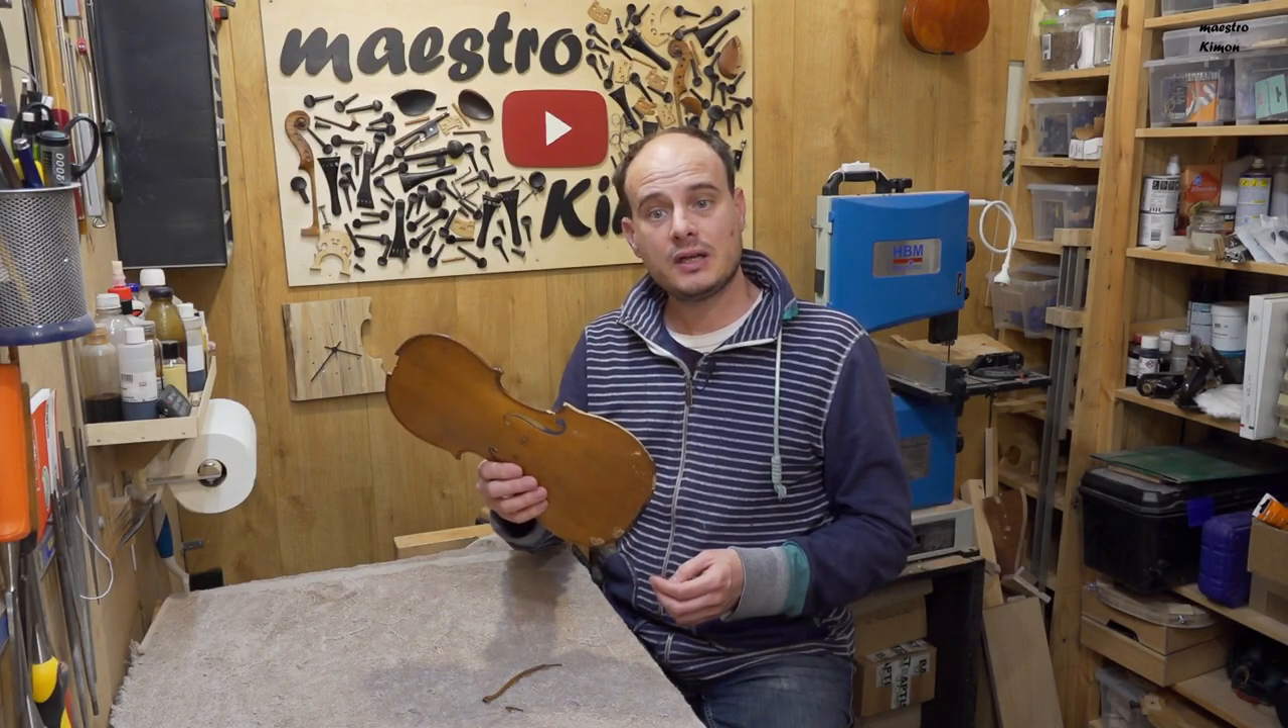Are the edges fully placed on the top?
No.